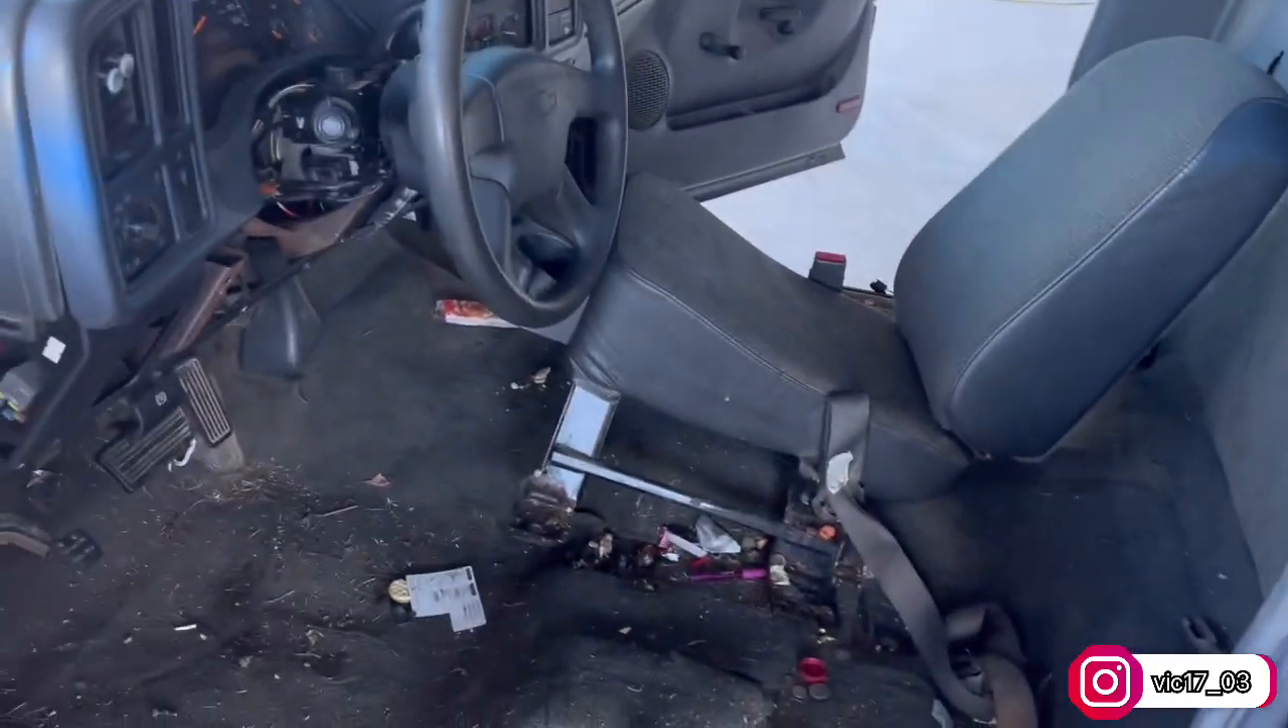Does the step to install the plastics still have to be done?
Yes.